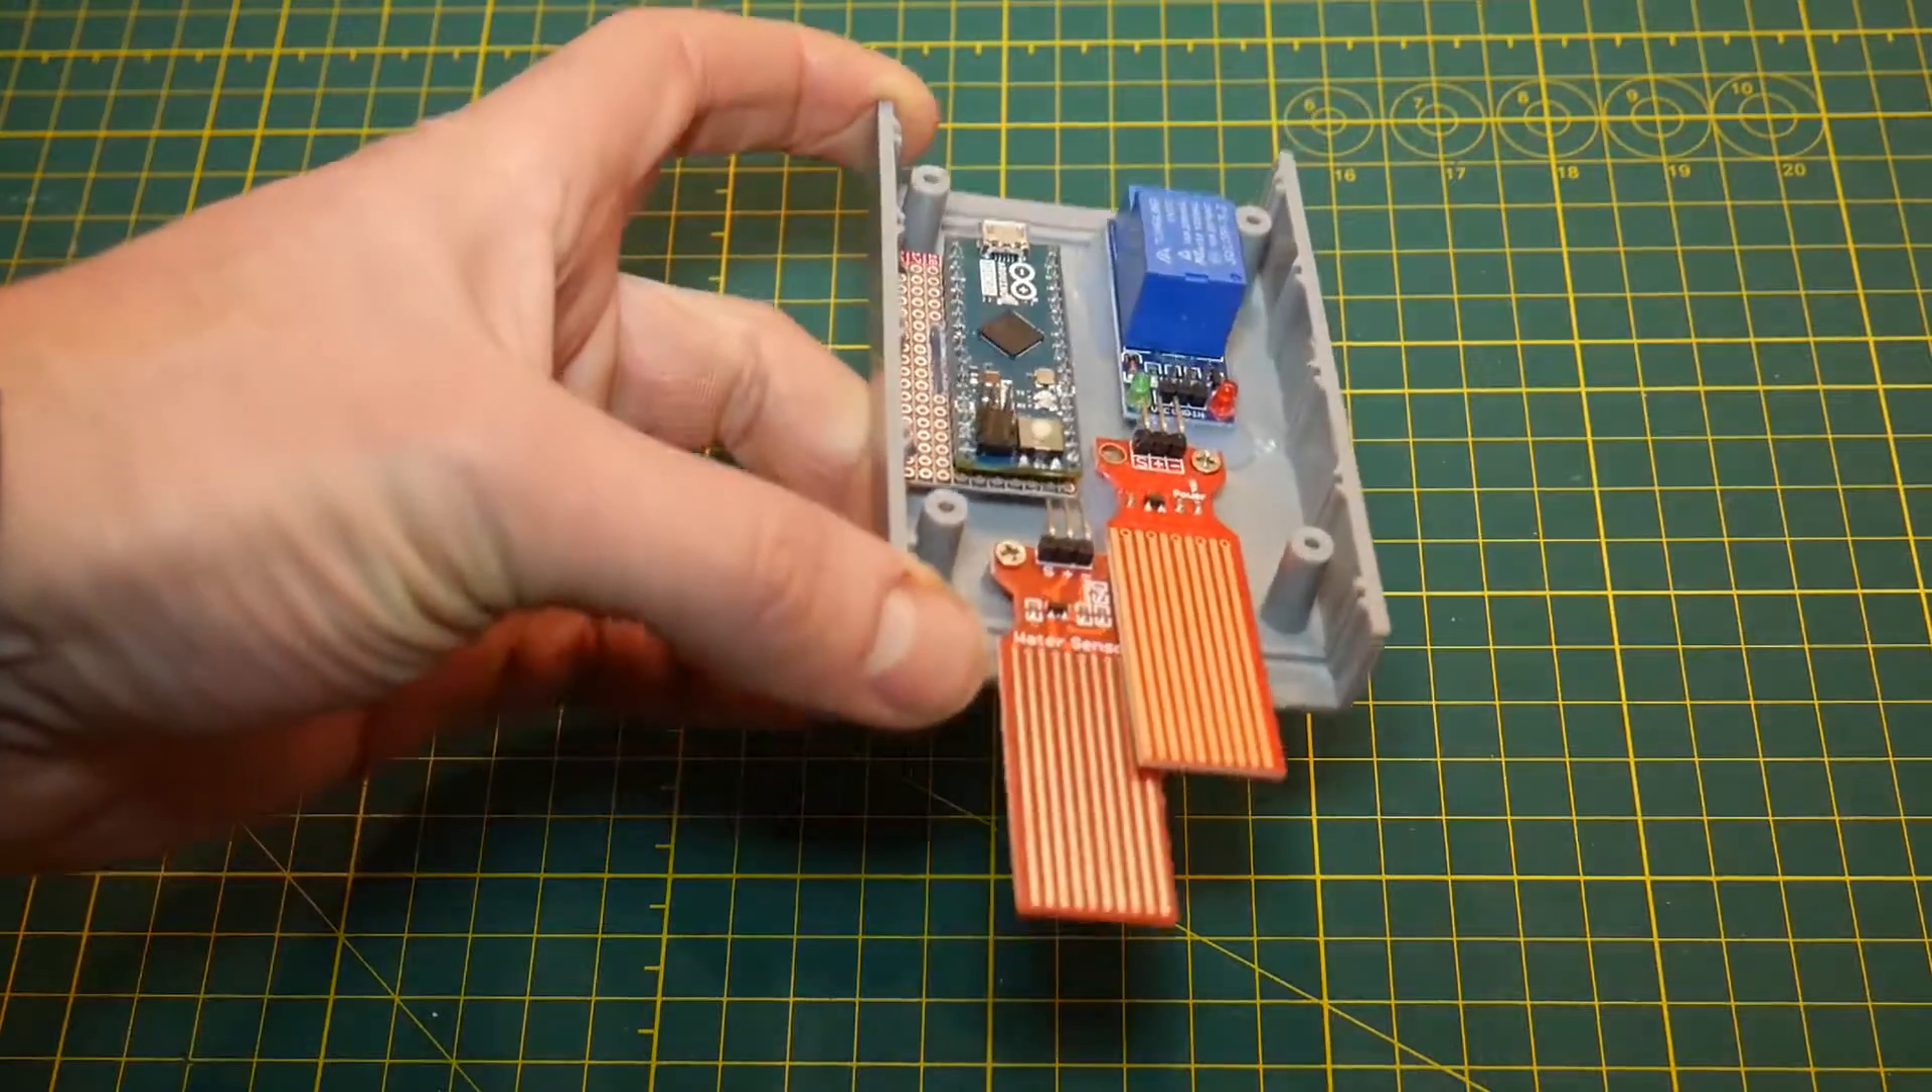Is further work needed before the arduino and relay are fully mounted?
No.